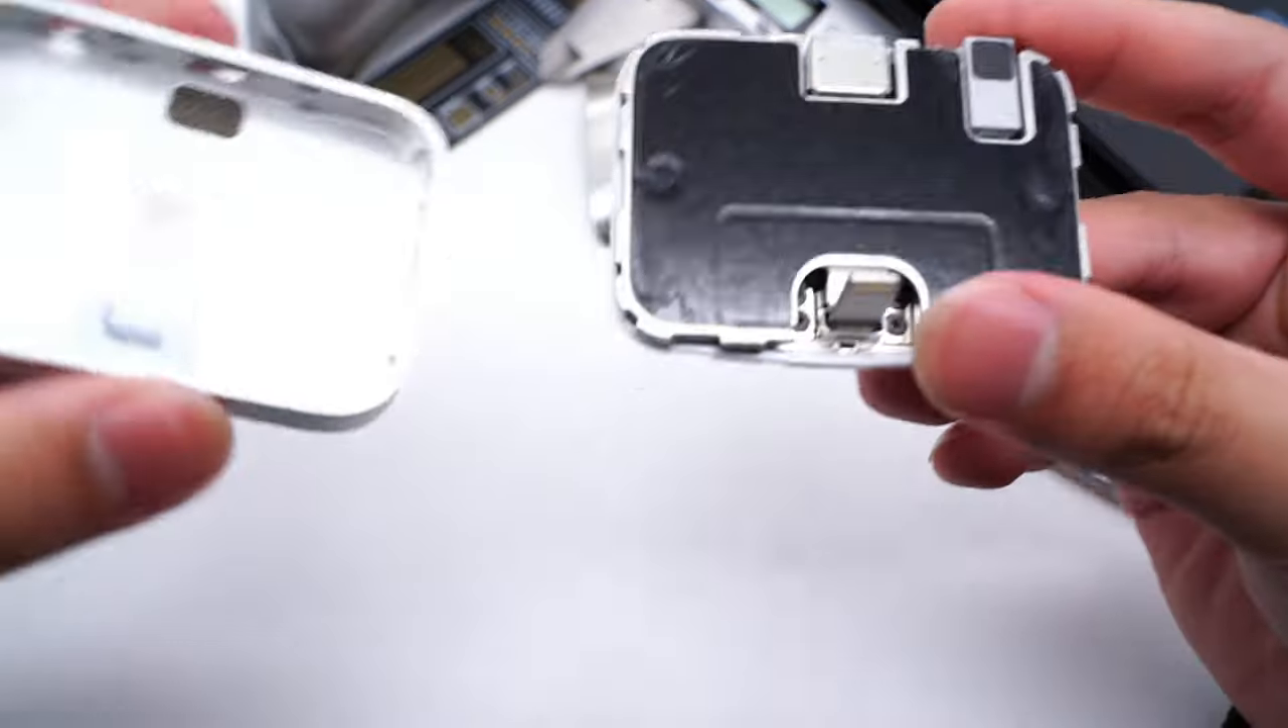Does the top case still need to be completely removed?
No.